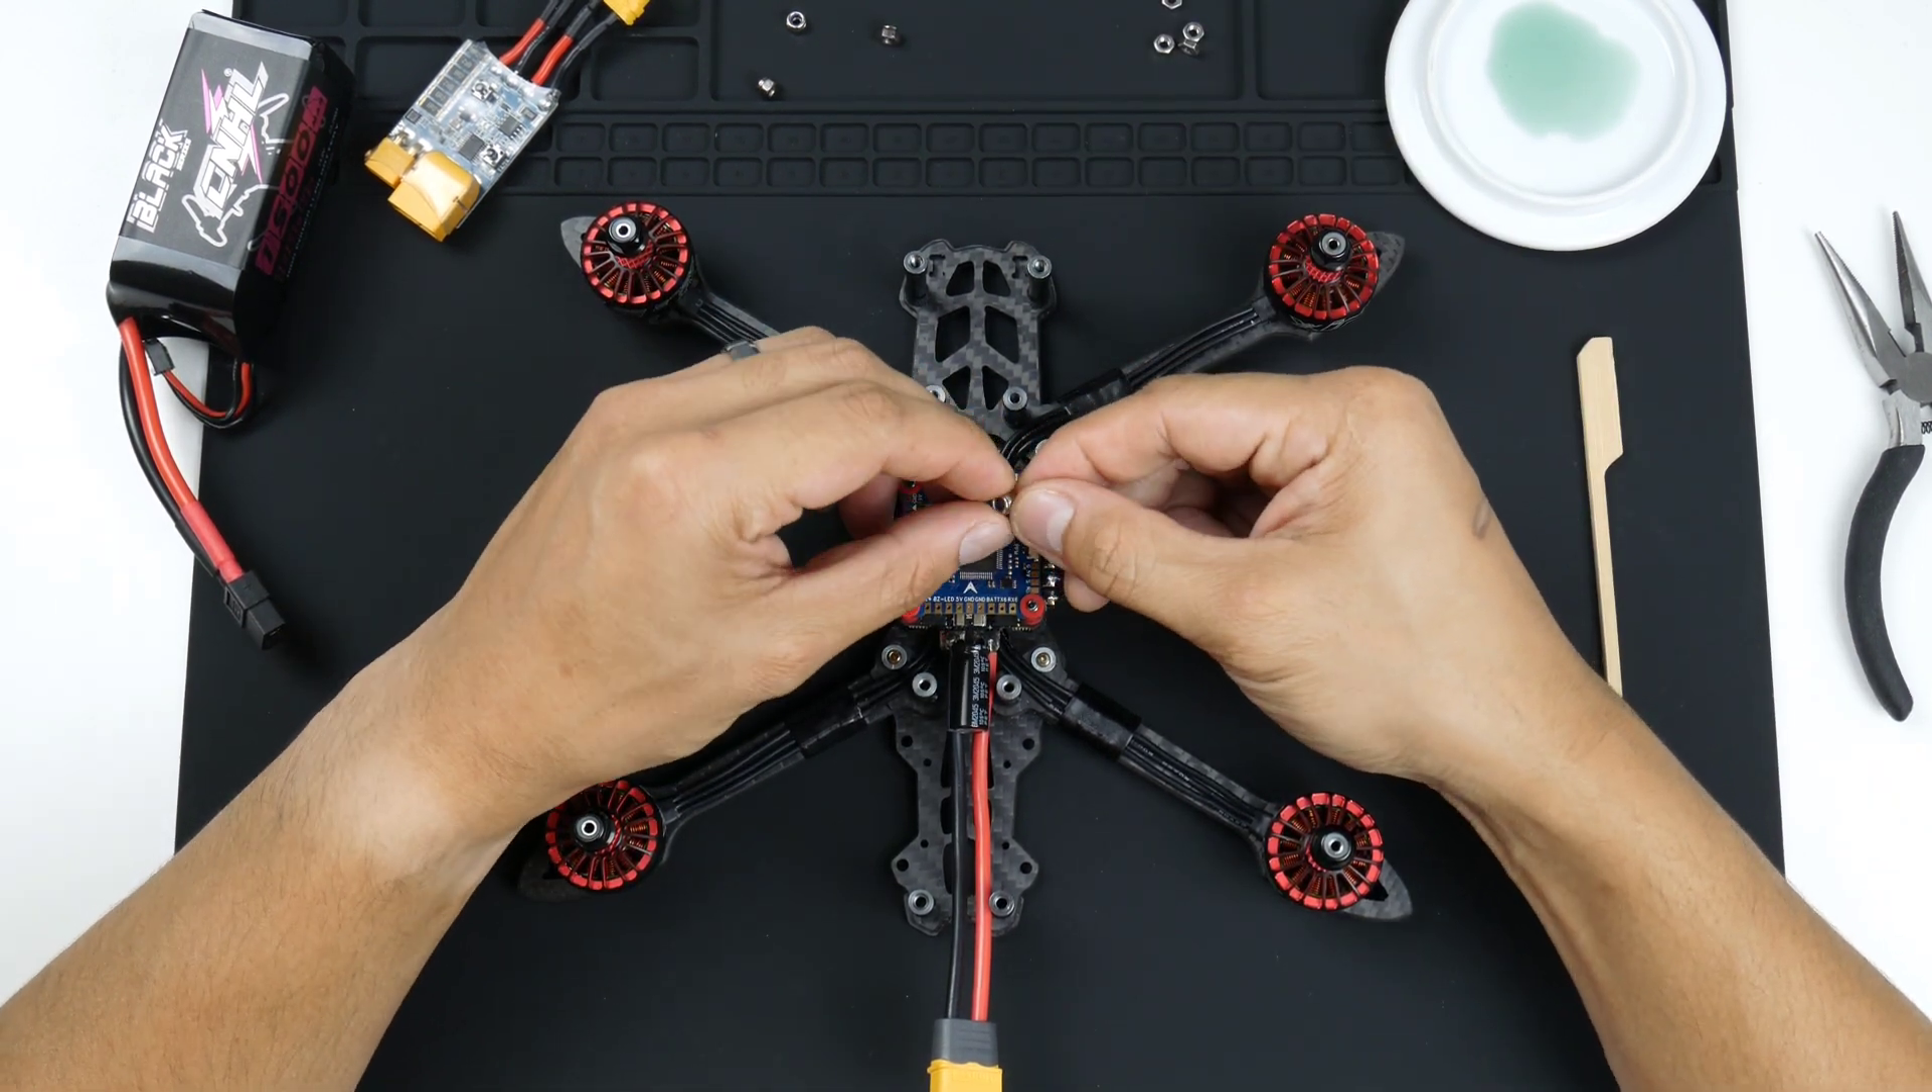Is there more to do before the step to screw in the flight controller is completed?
Yes.